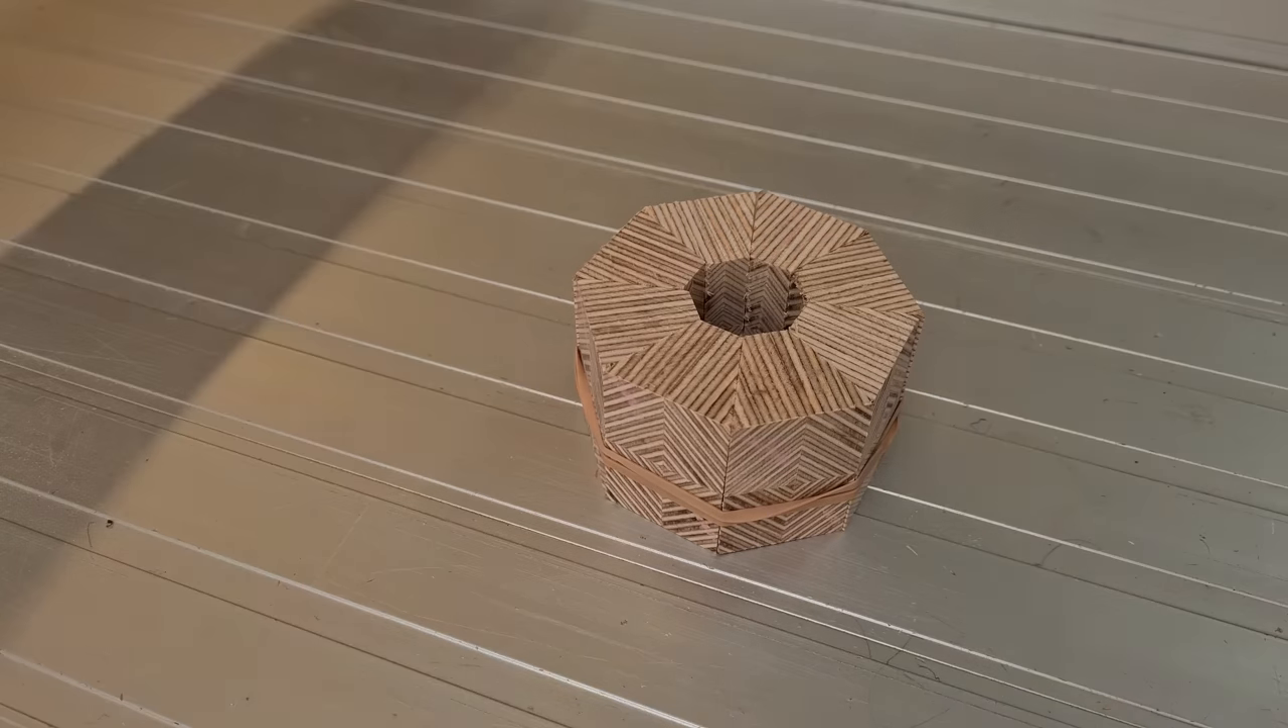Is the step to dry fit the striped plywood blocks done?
Yes.